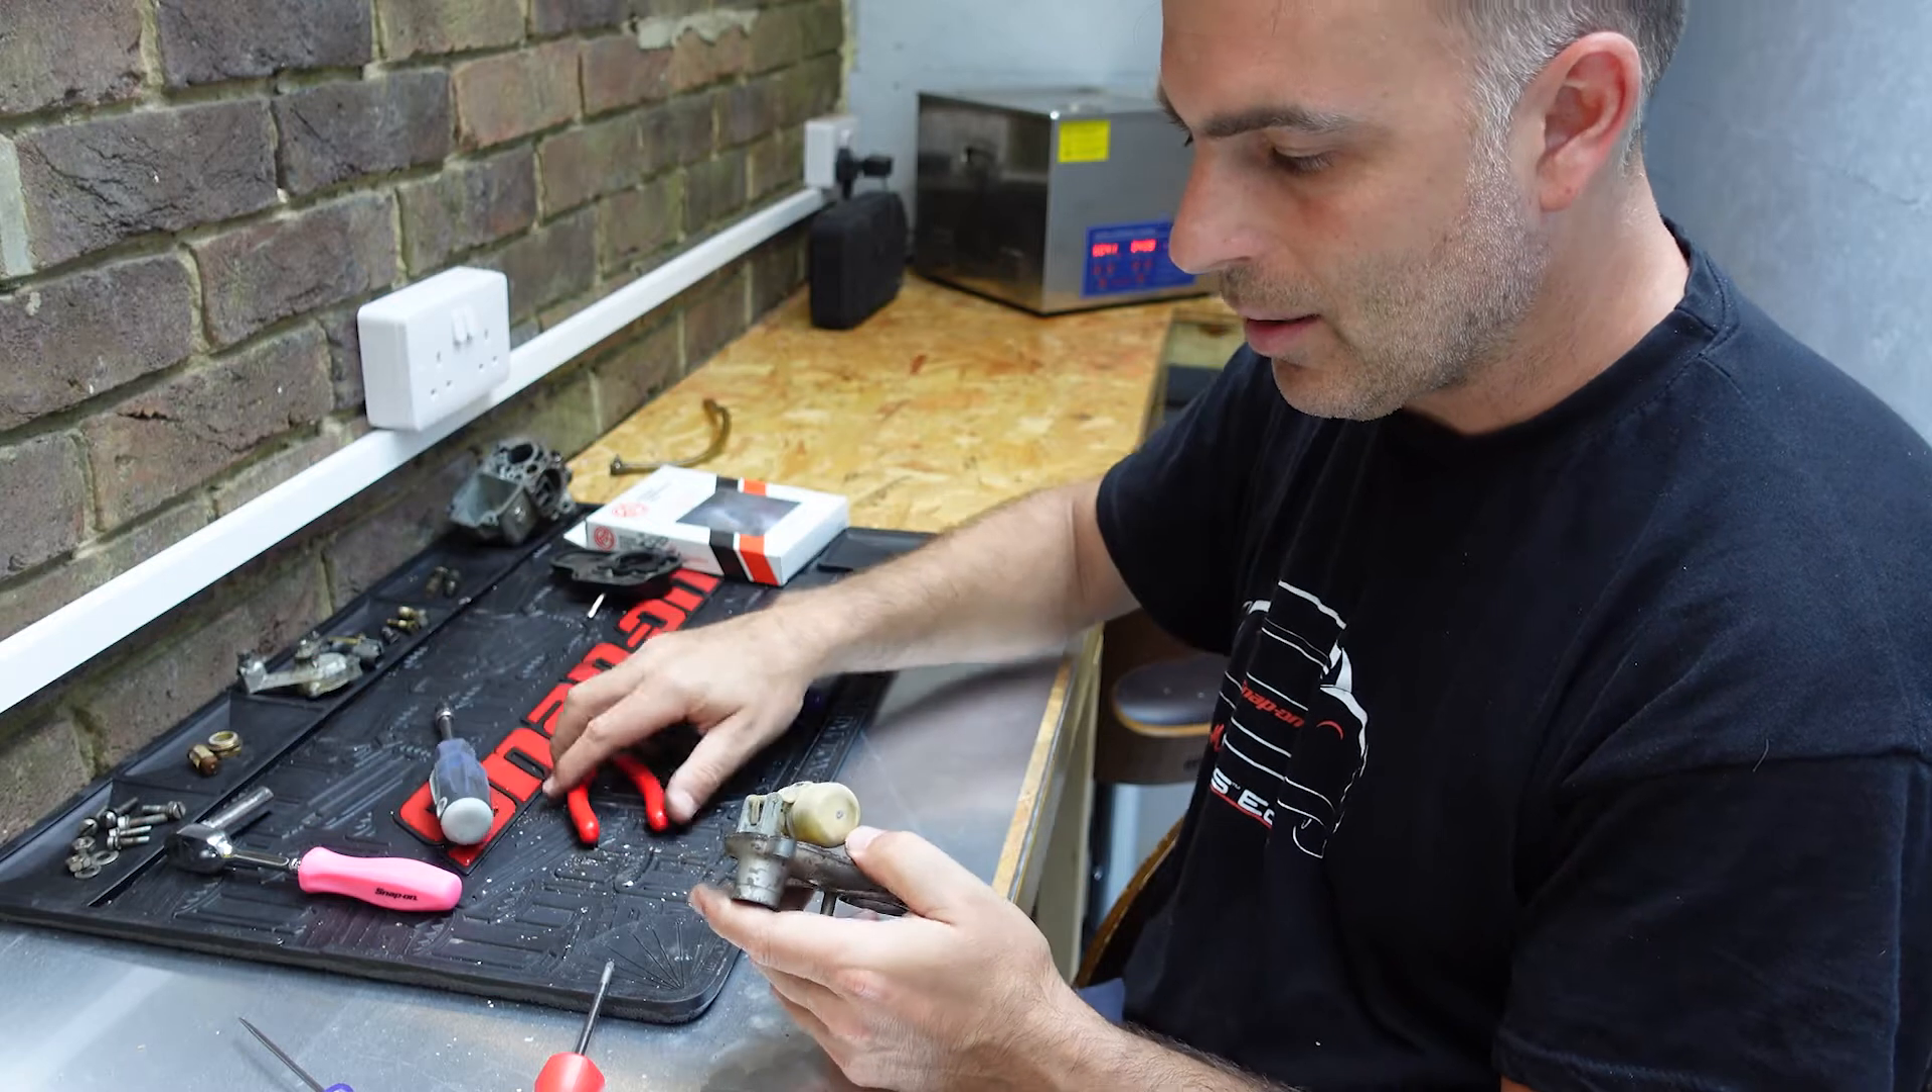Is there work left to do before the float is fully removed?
Yes.